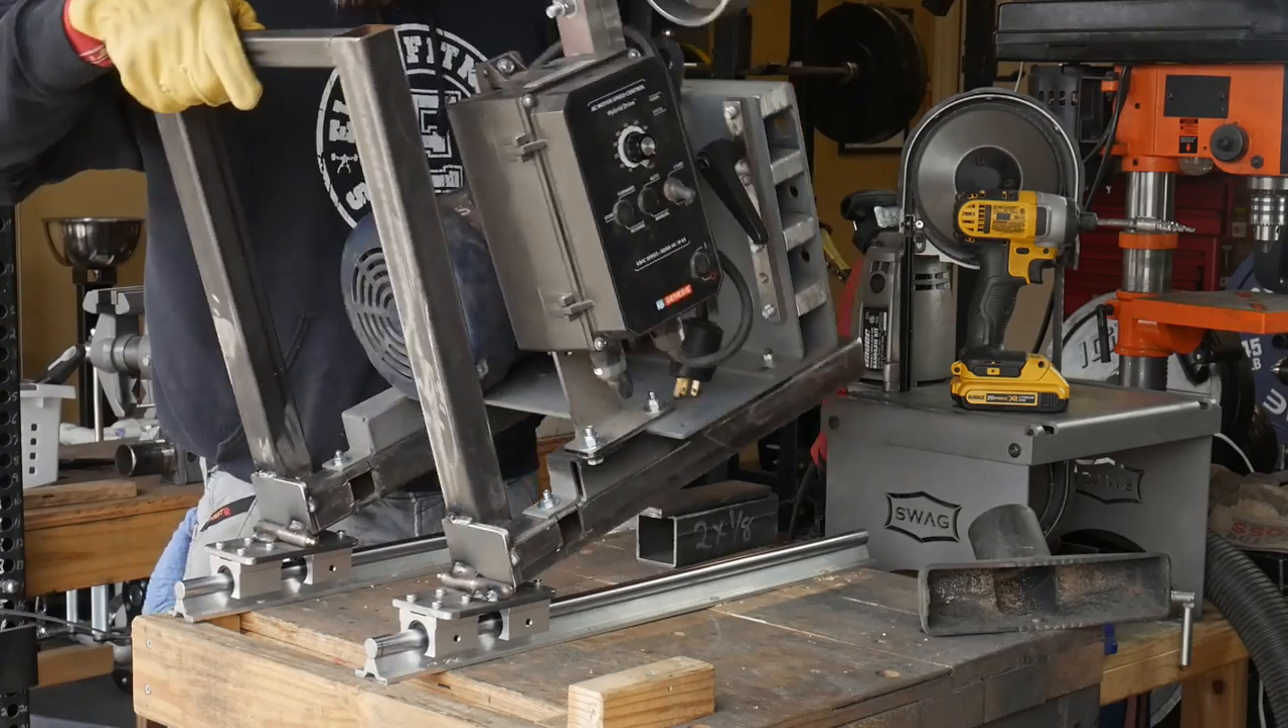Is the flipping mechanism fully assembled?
Yes.